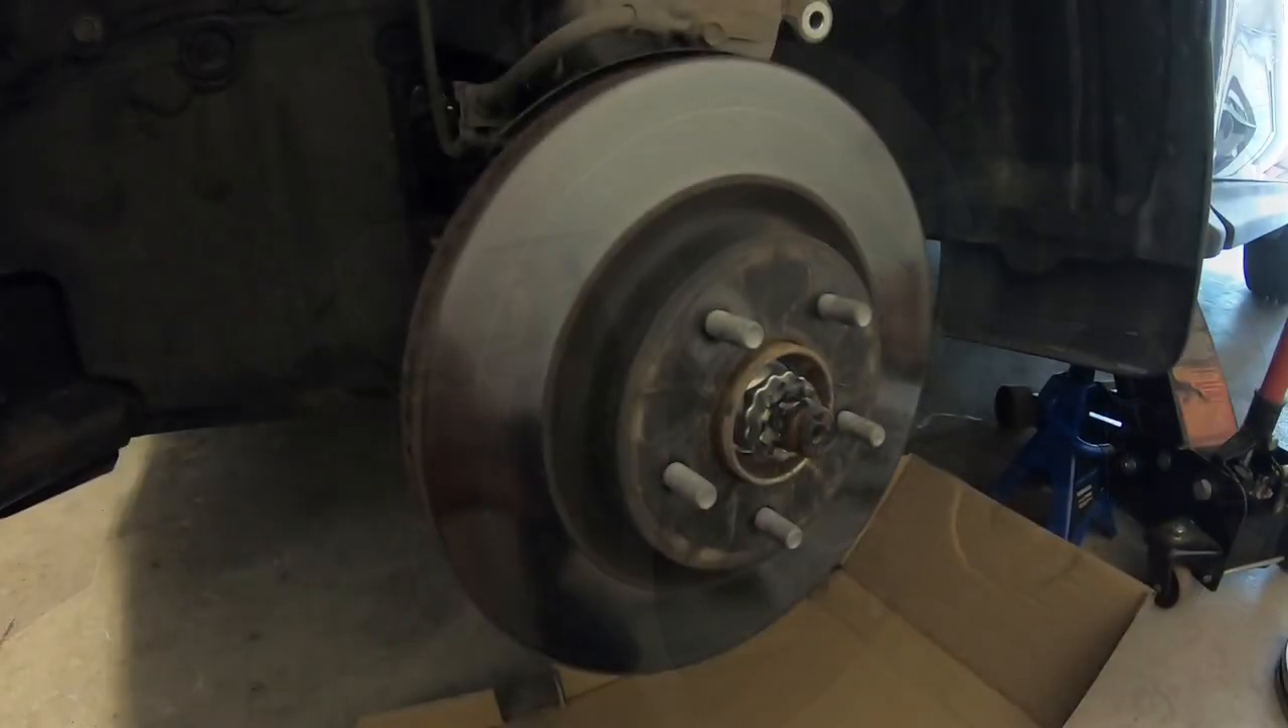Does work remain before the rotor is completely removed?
Yes.